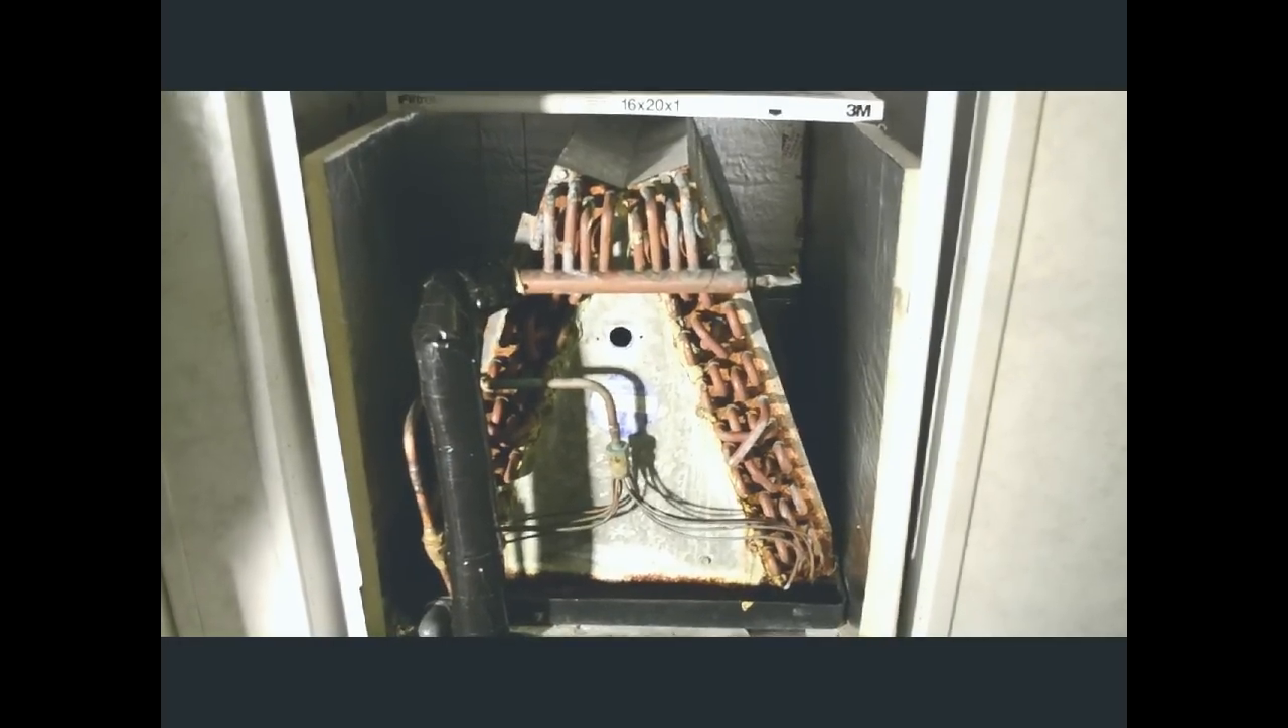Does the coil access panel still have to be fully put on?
Yes.